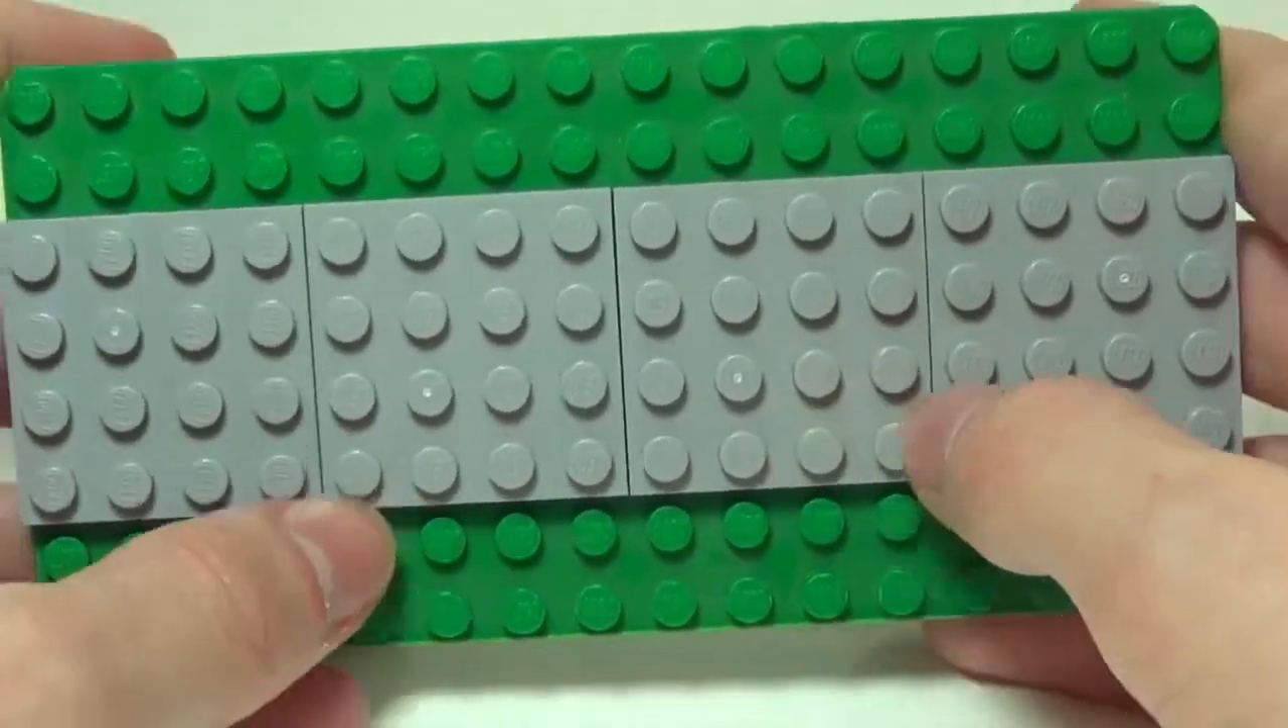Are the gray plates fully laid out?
Yes.